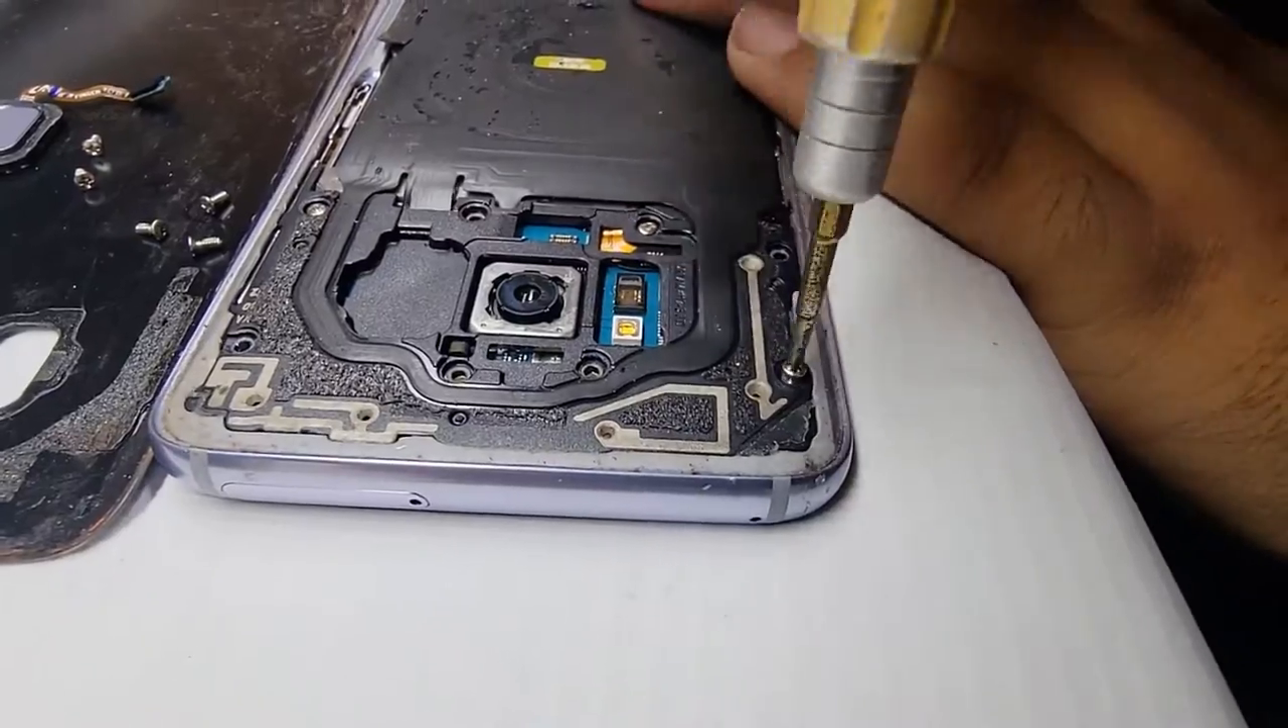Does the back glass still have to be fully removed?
No.